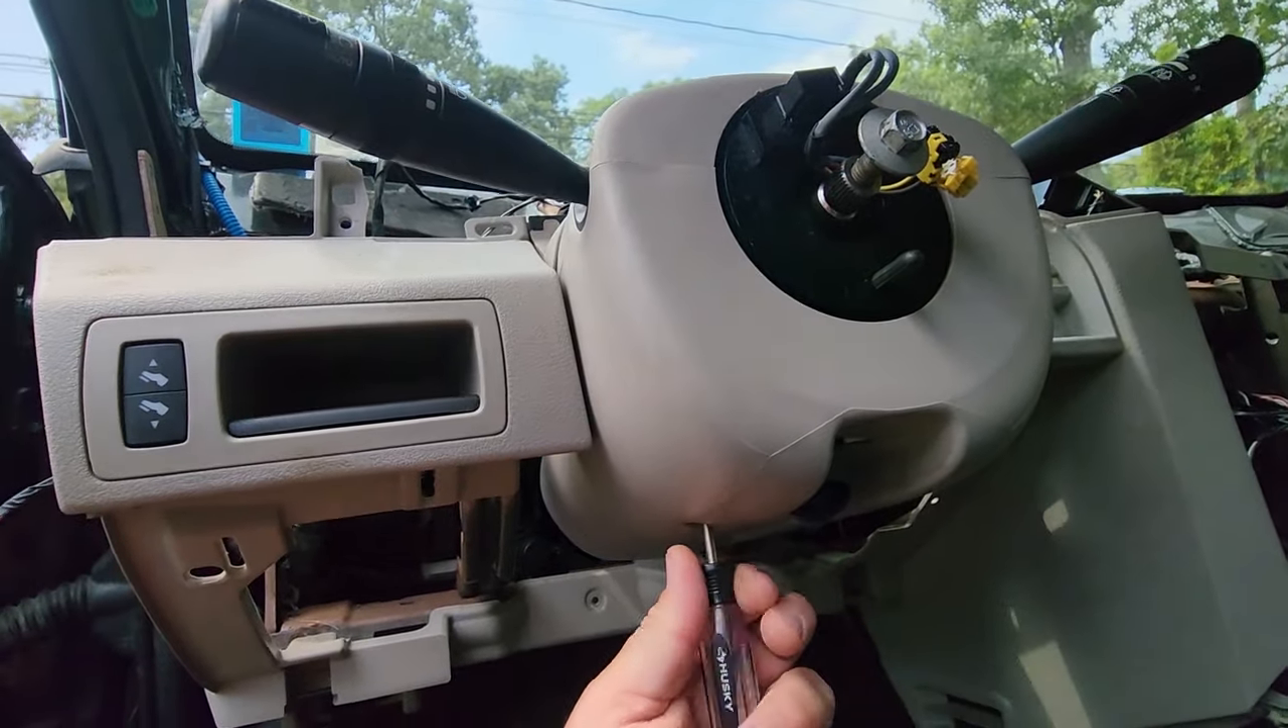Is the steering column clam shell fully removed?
No.